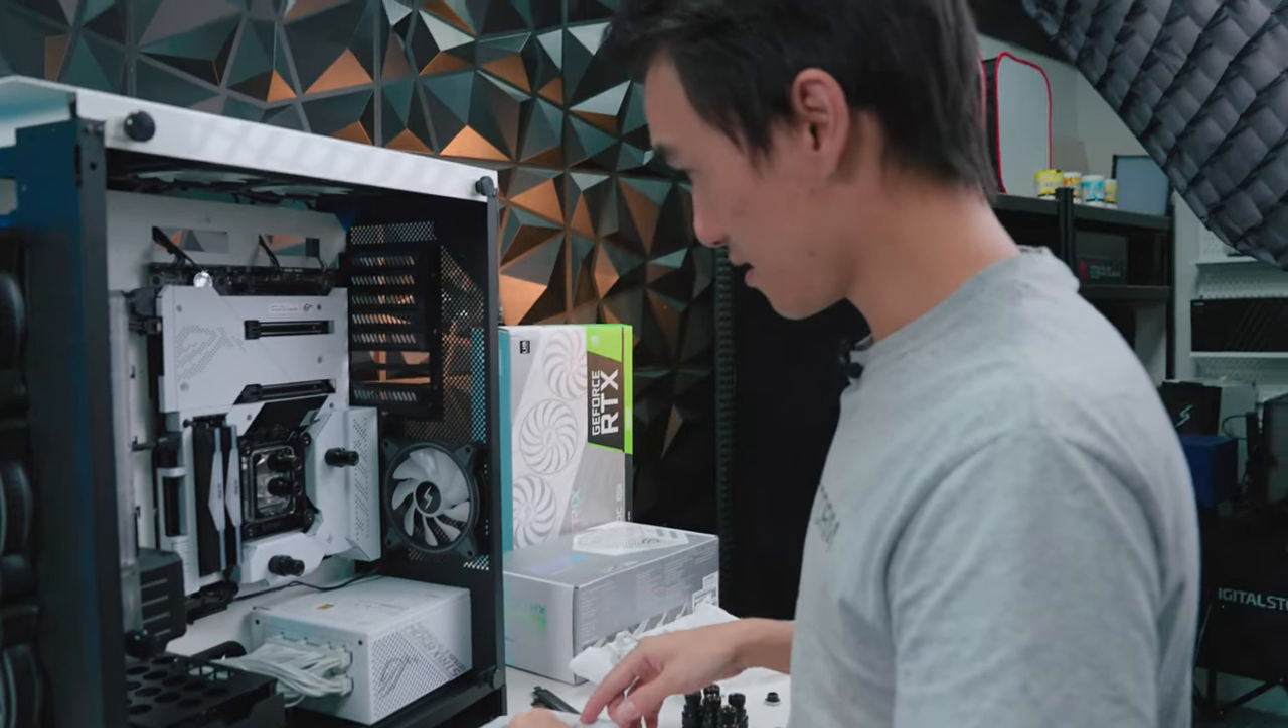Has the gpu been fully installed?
No.